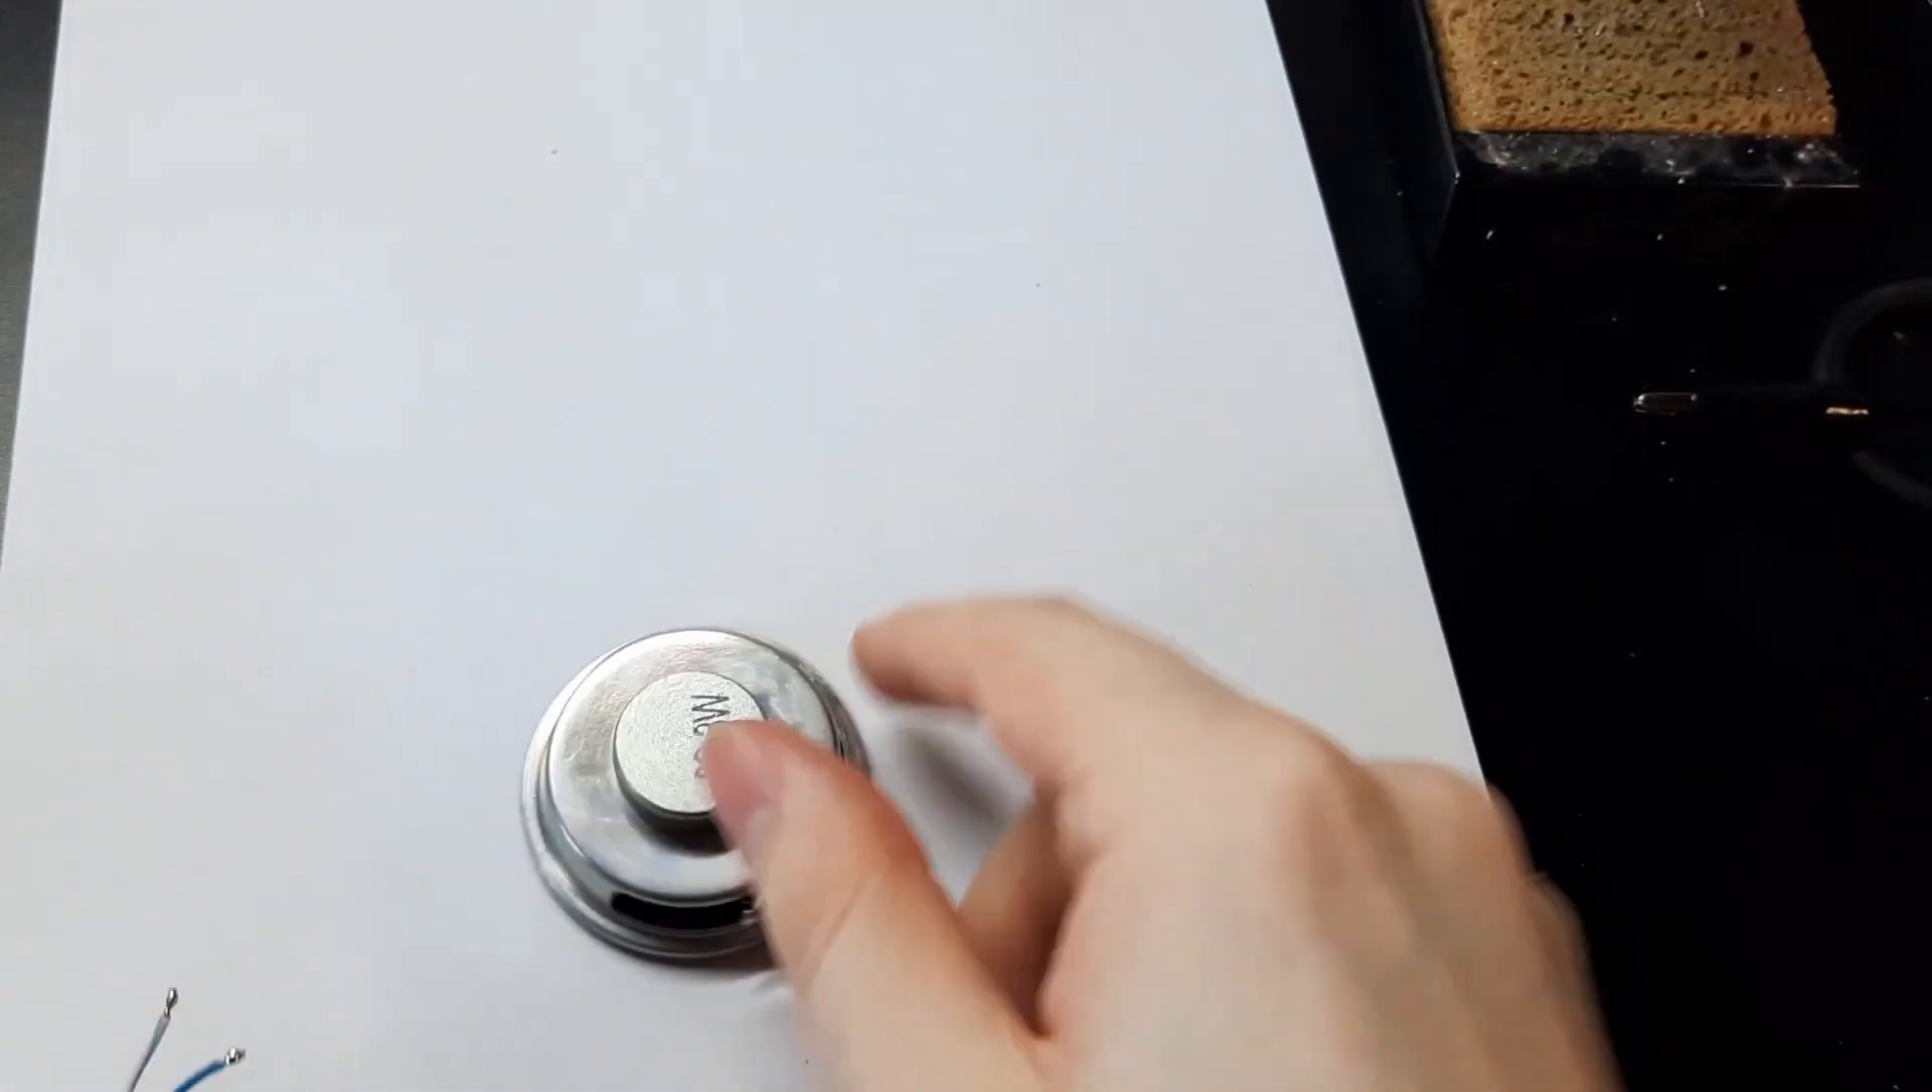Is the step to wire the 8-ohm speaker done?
No.